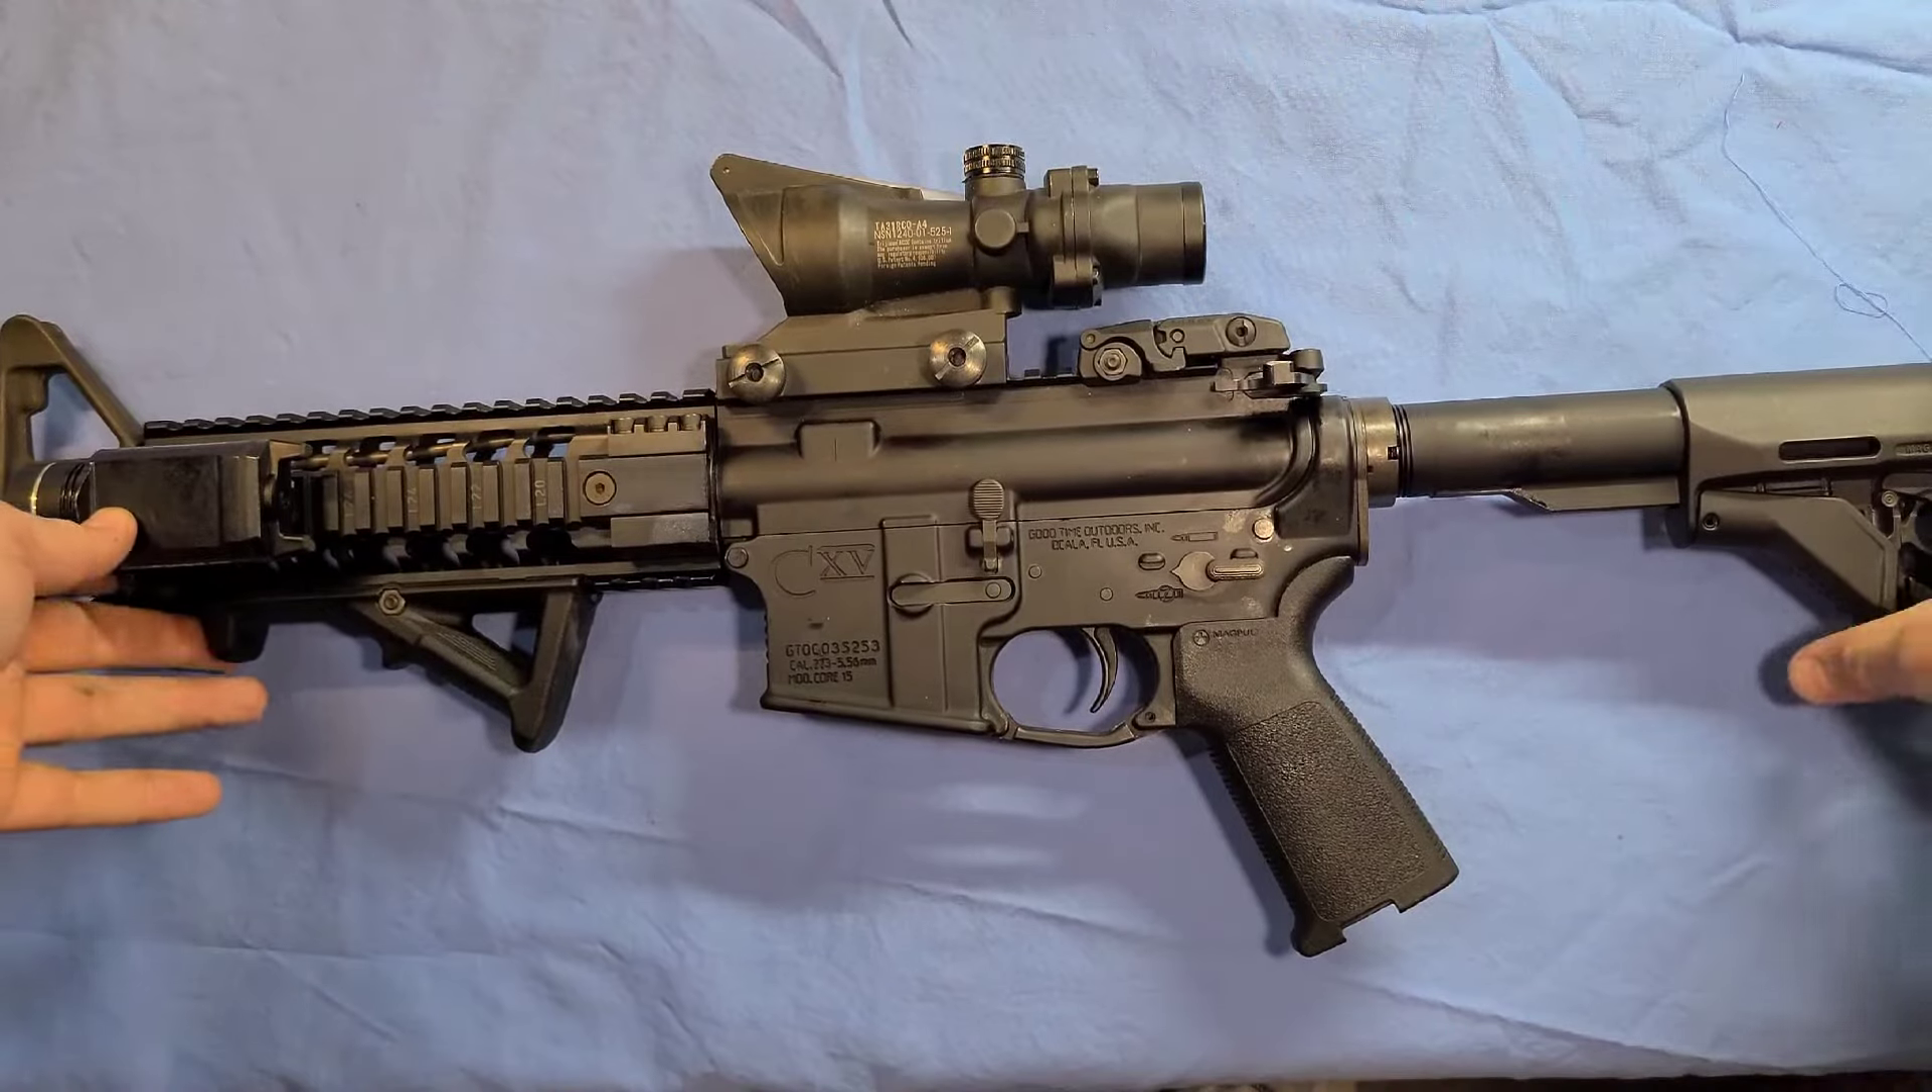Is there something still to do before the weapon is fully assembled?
No.